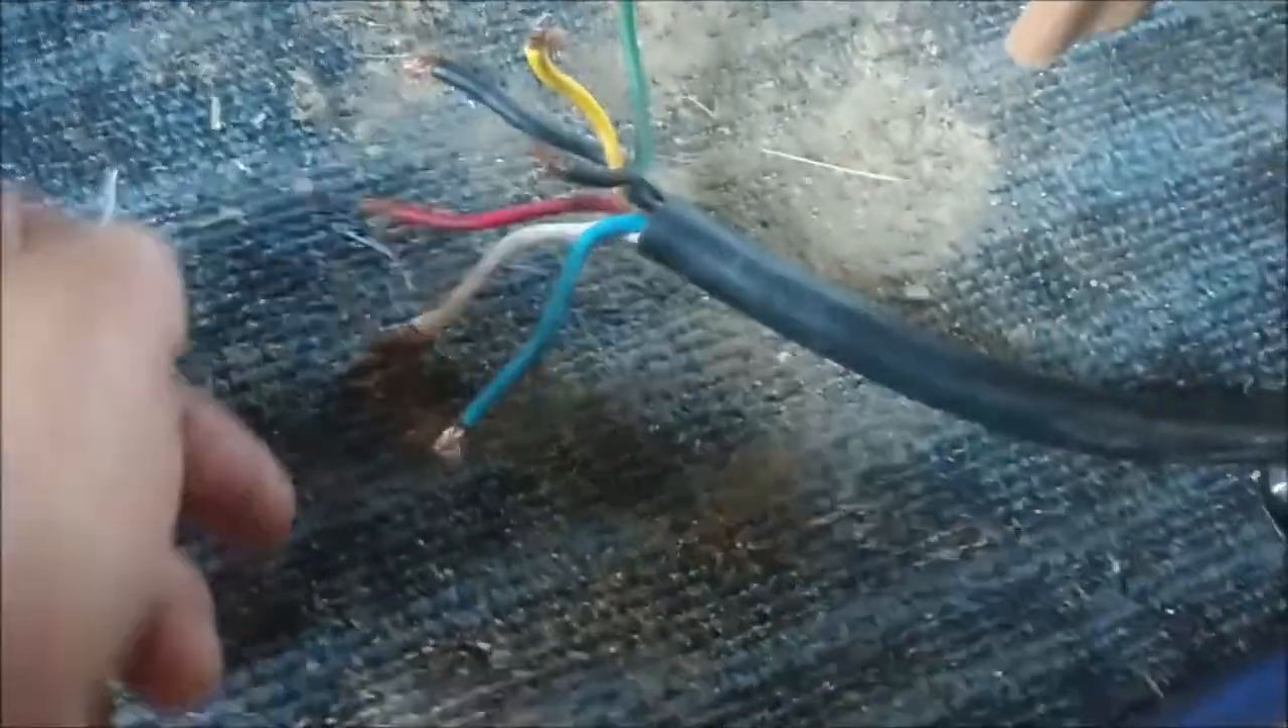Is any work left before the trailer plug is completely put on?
Yes.